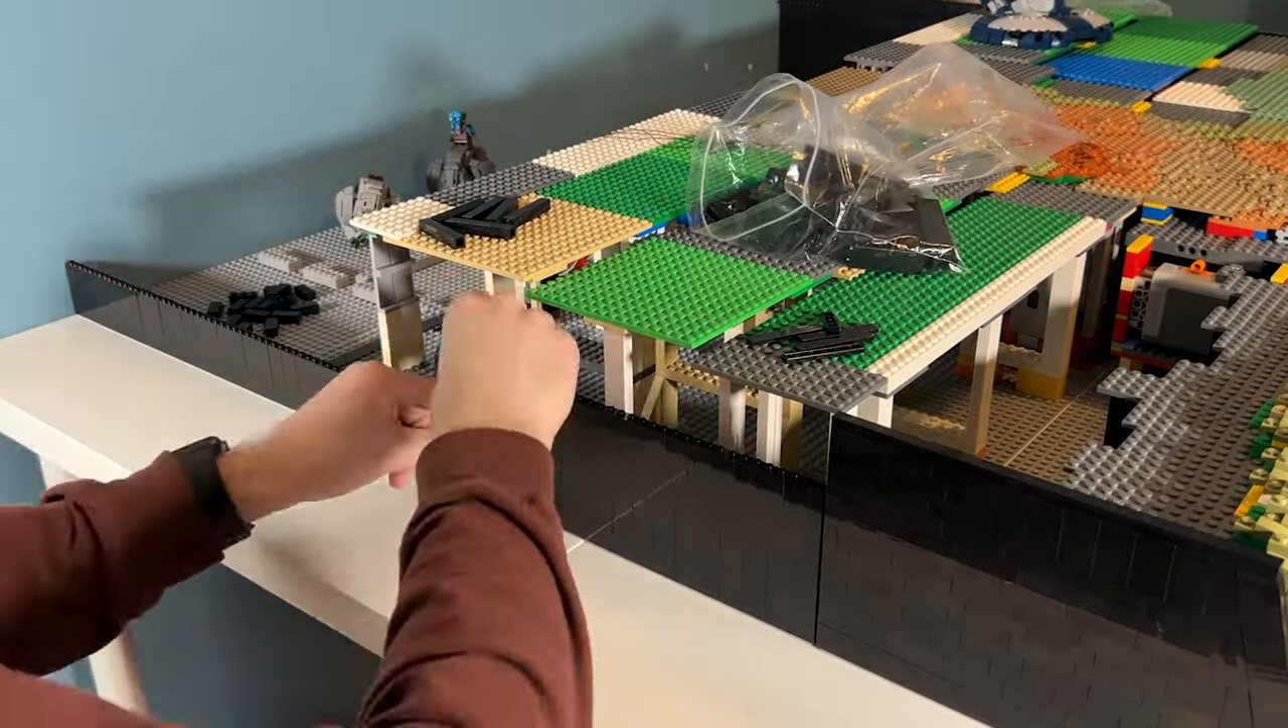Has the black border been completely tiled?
No.